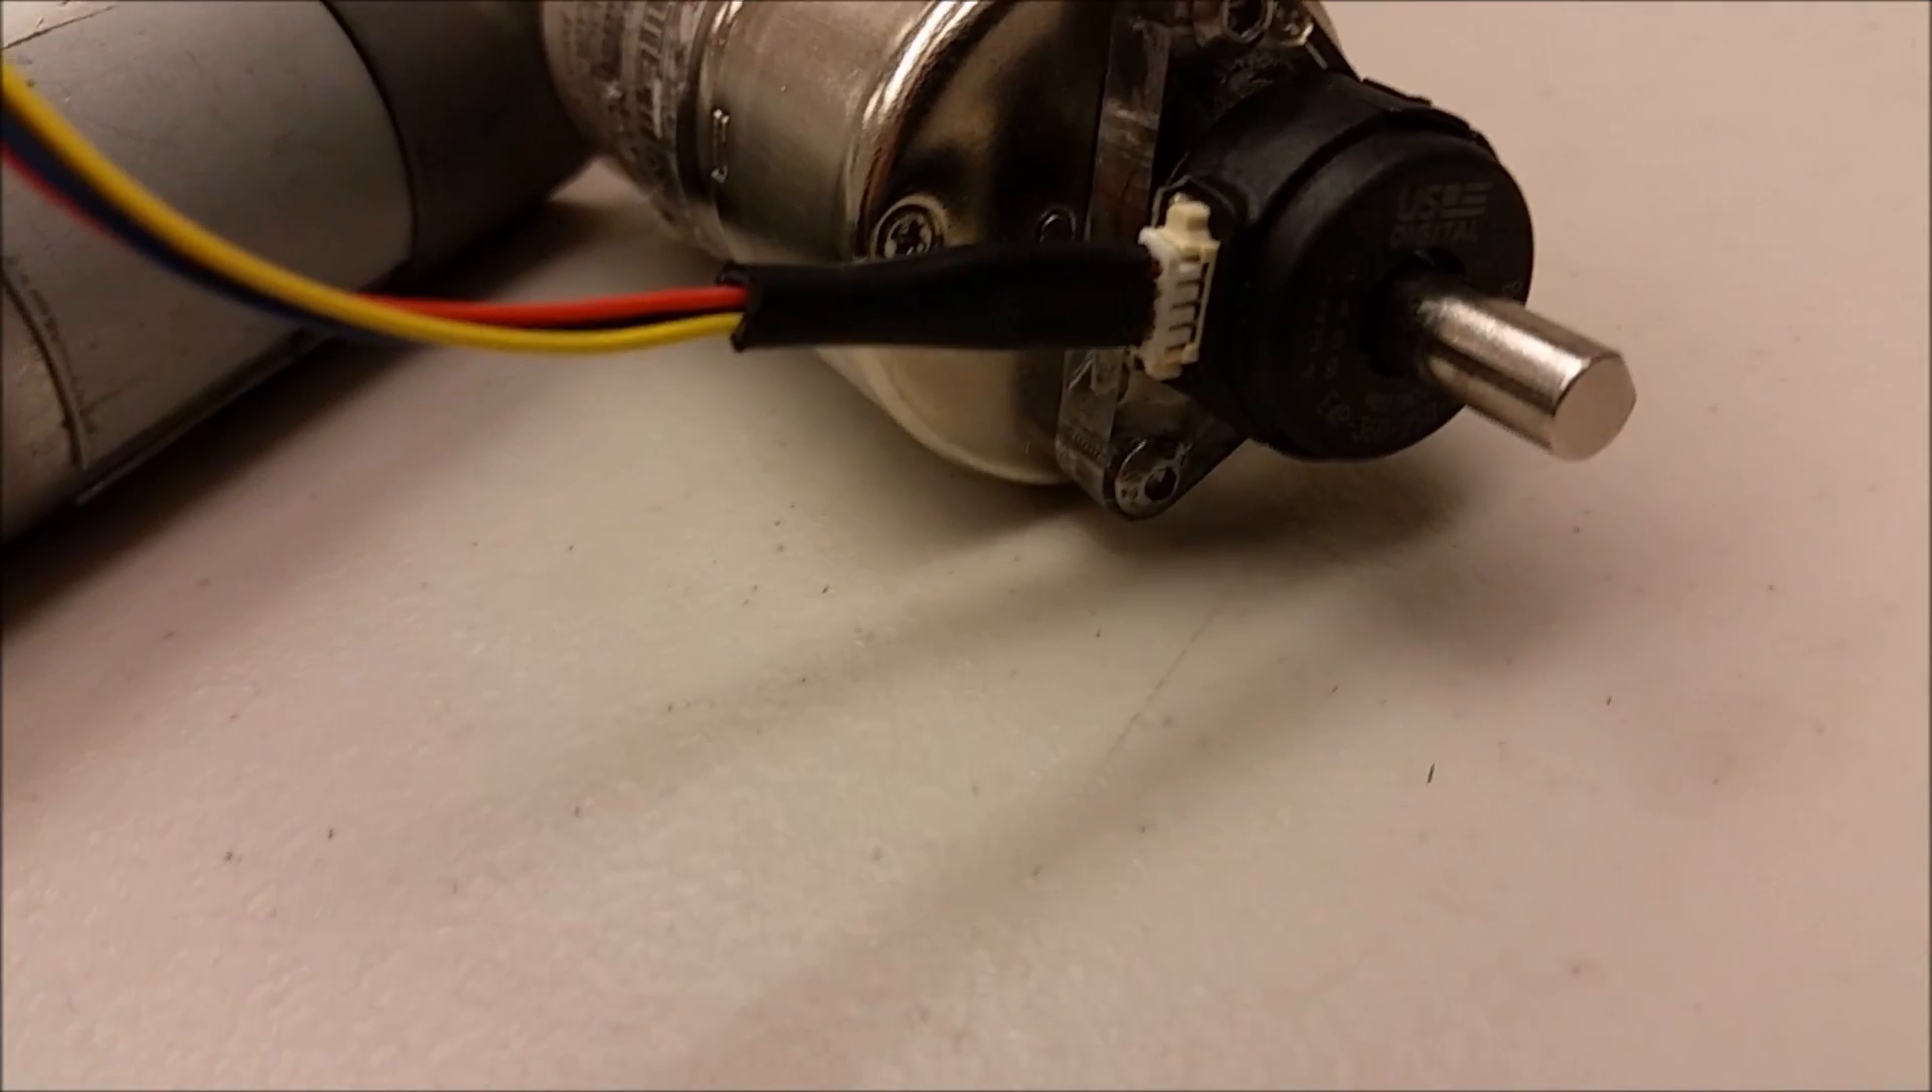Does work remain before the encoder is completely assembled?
No.